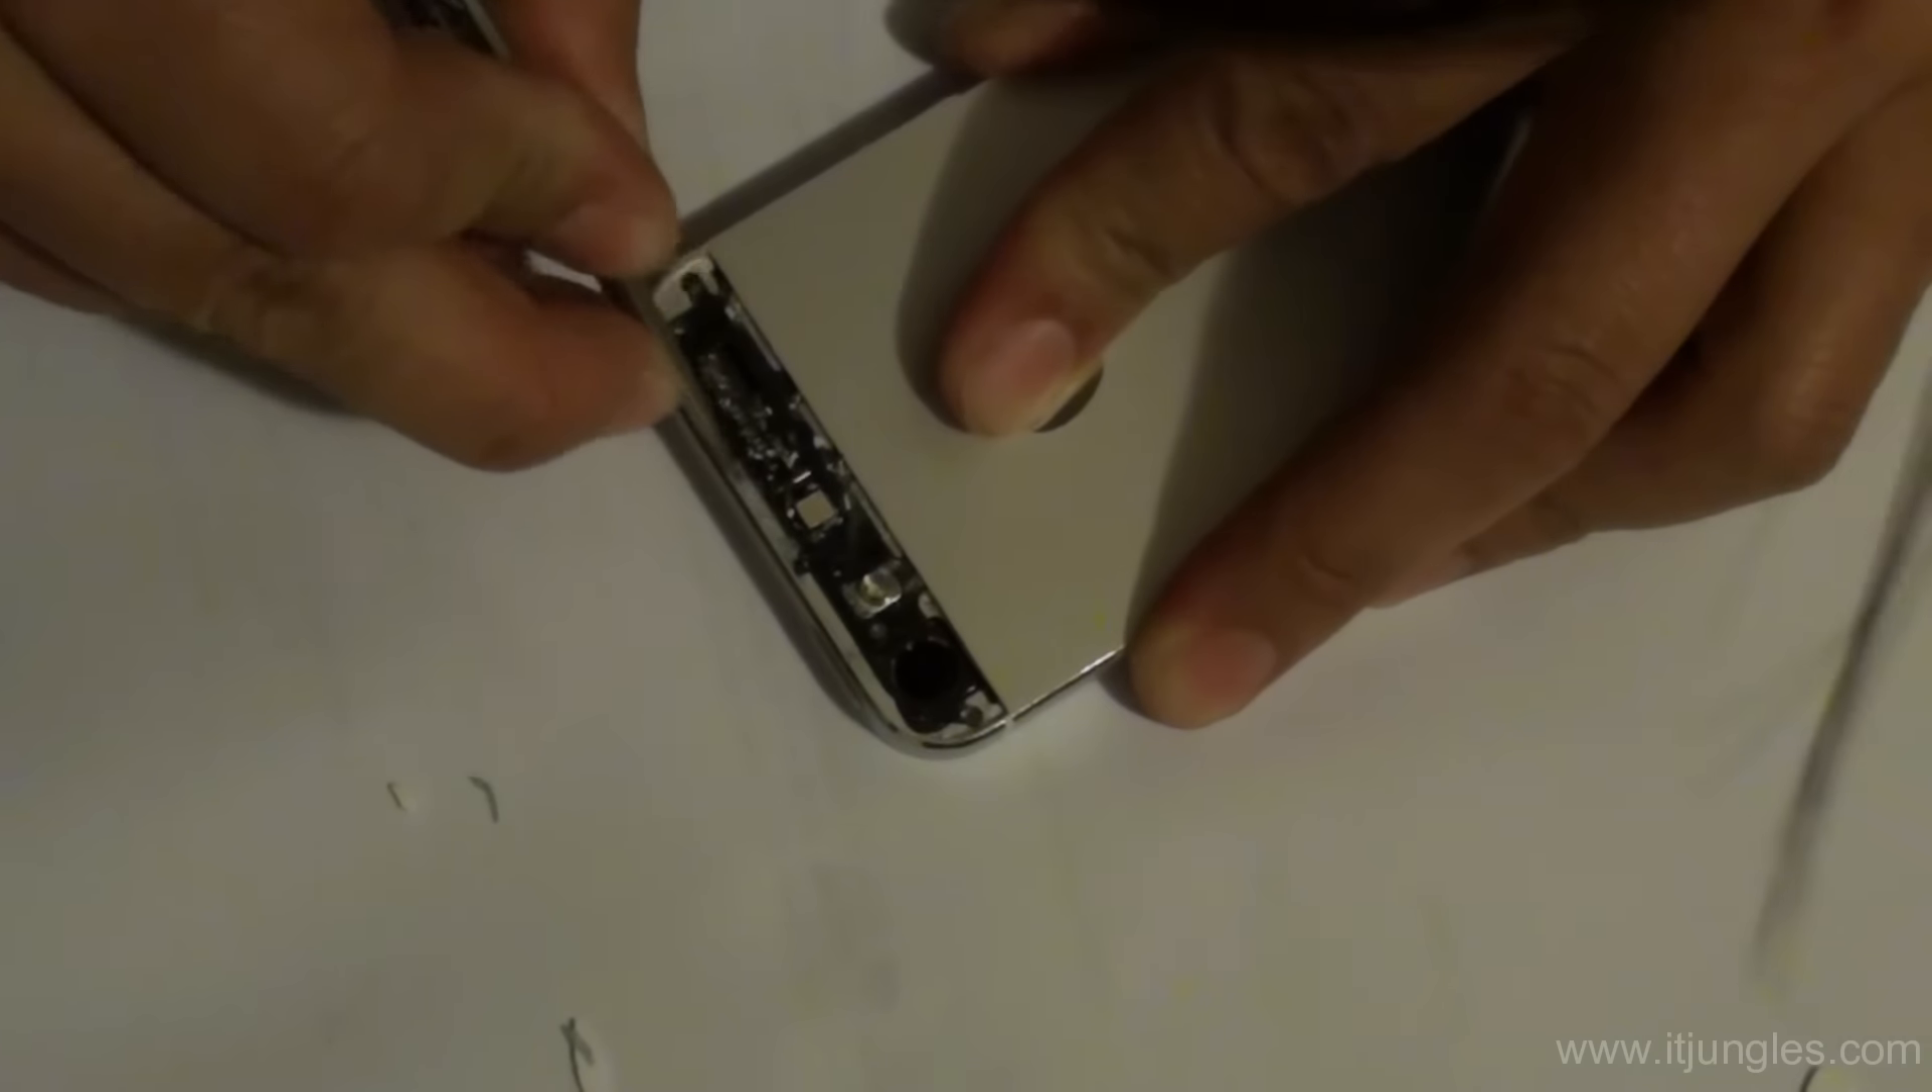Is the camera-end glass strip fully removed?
Yes.